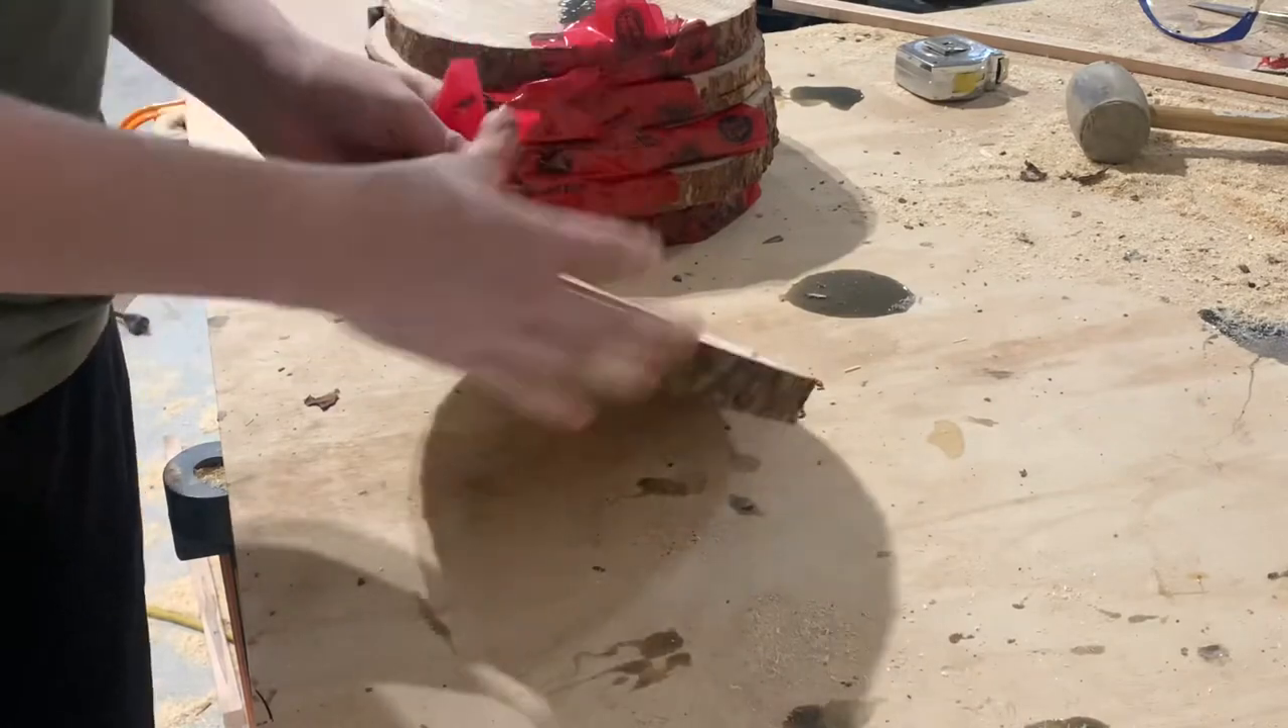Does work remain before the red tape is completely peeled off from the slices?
Yes.